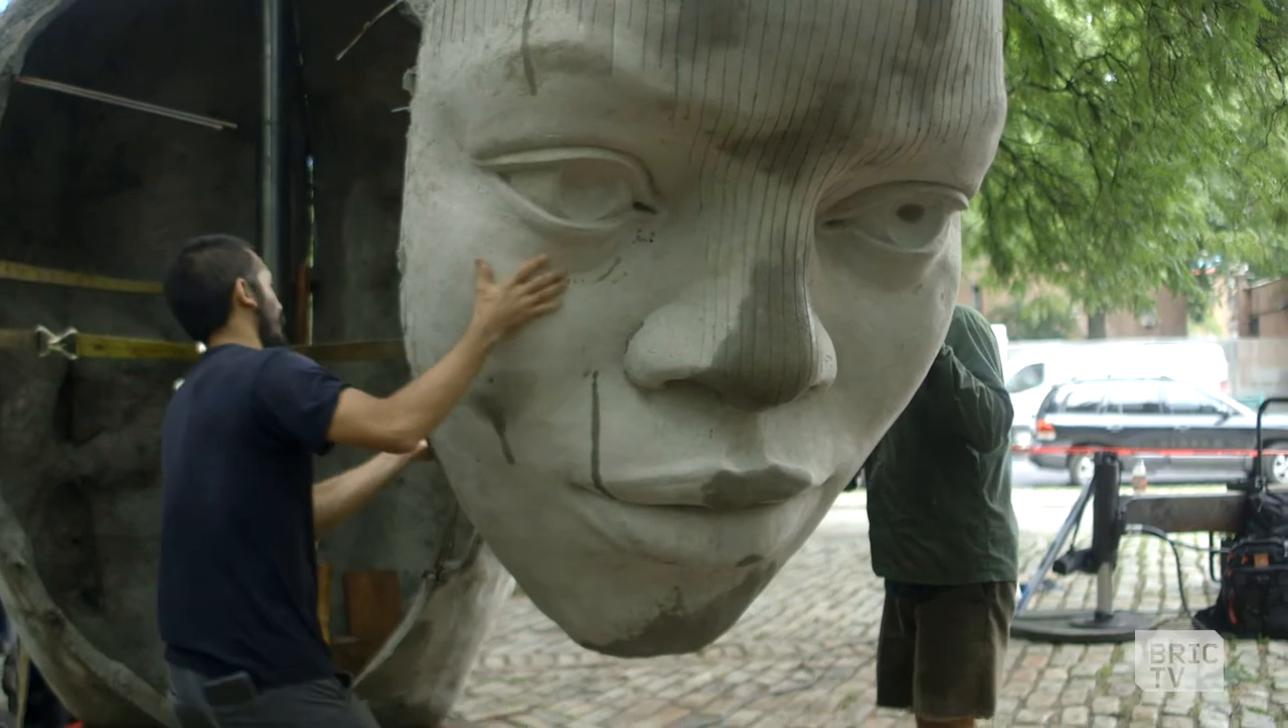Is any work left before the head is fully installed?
Yes.